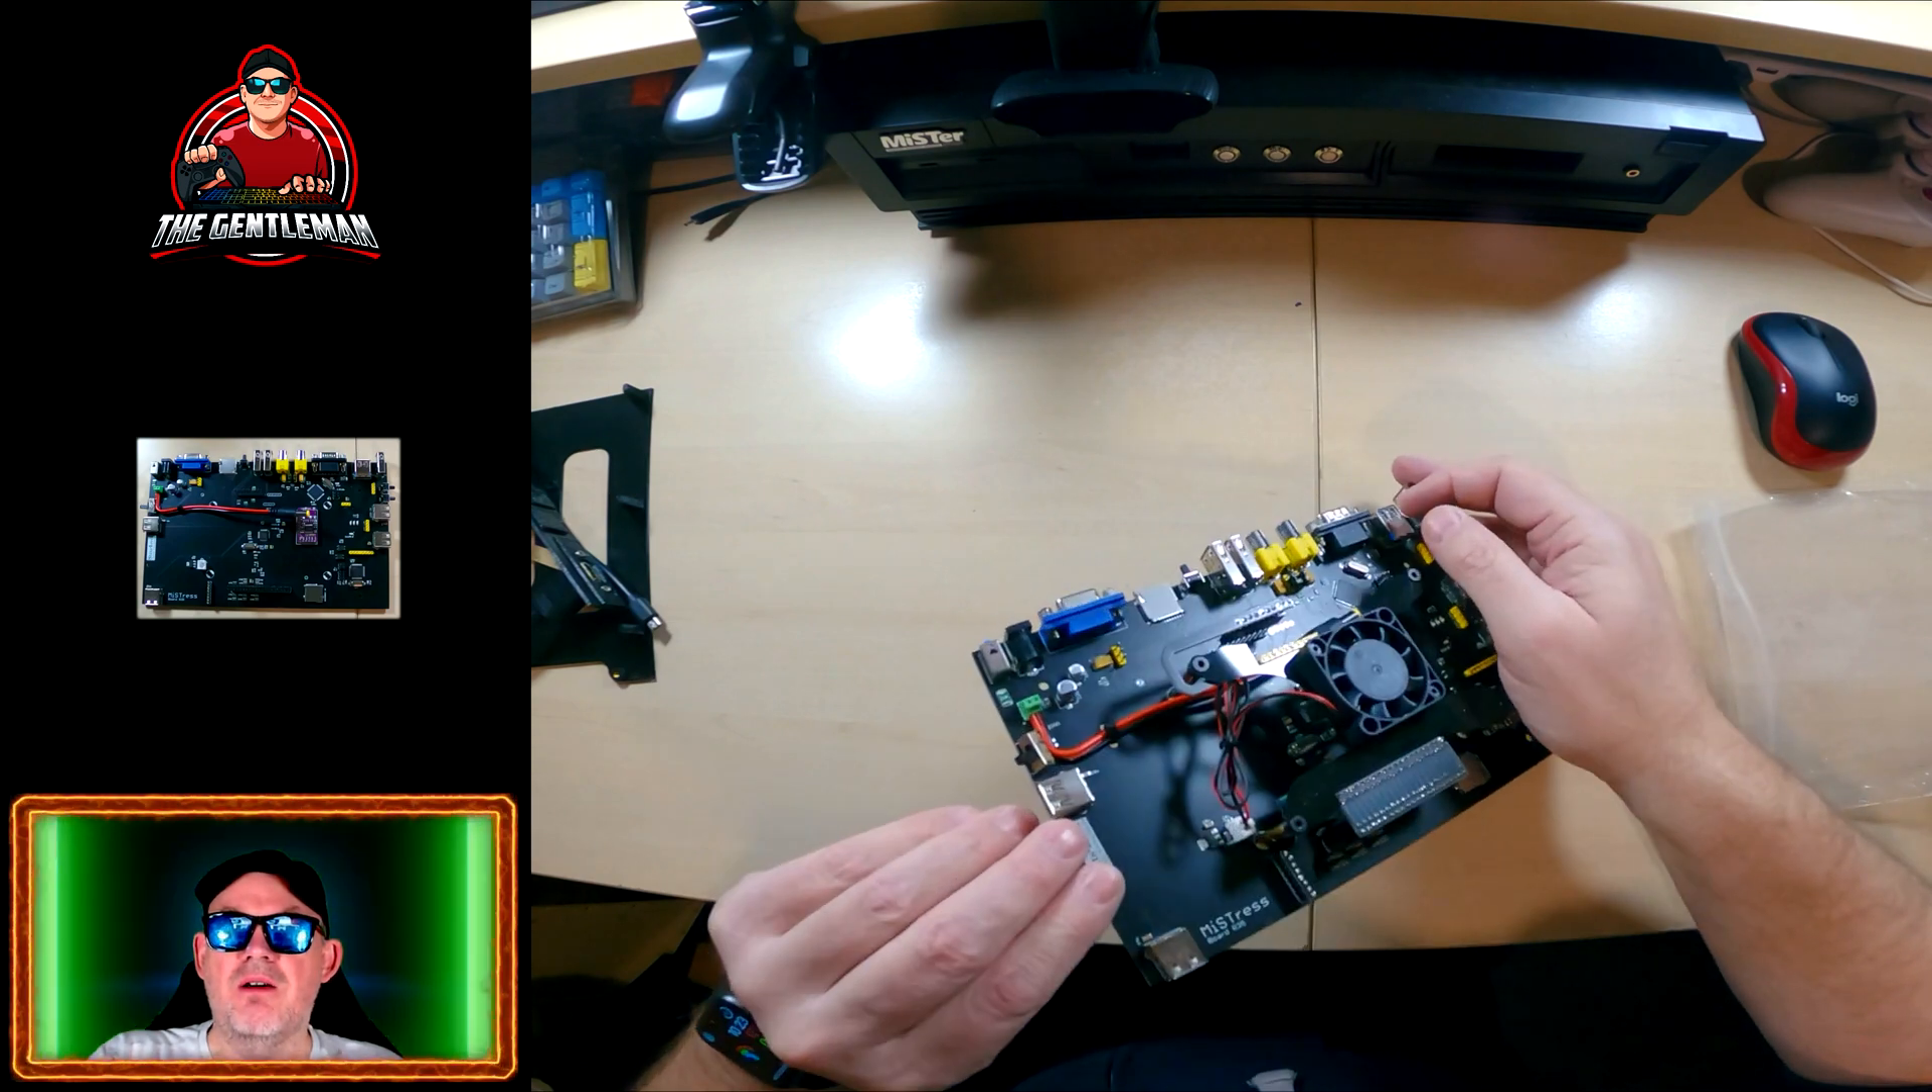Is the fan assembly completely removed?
No.